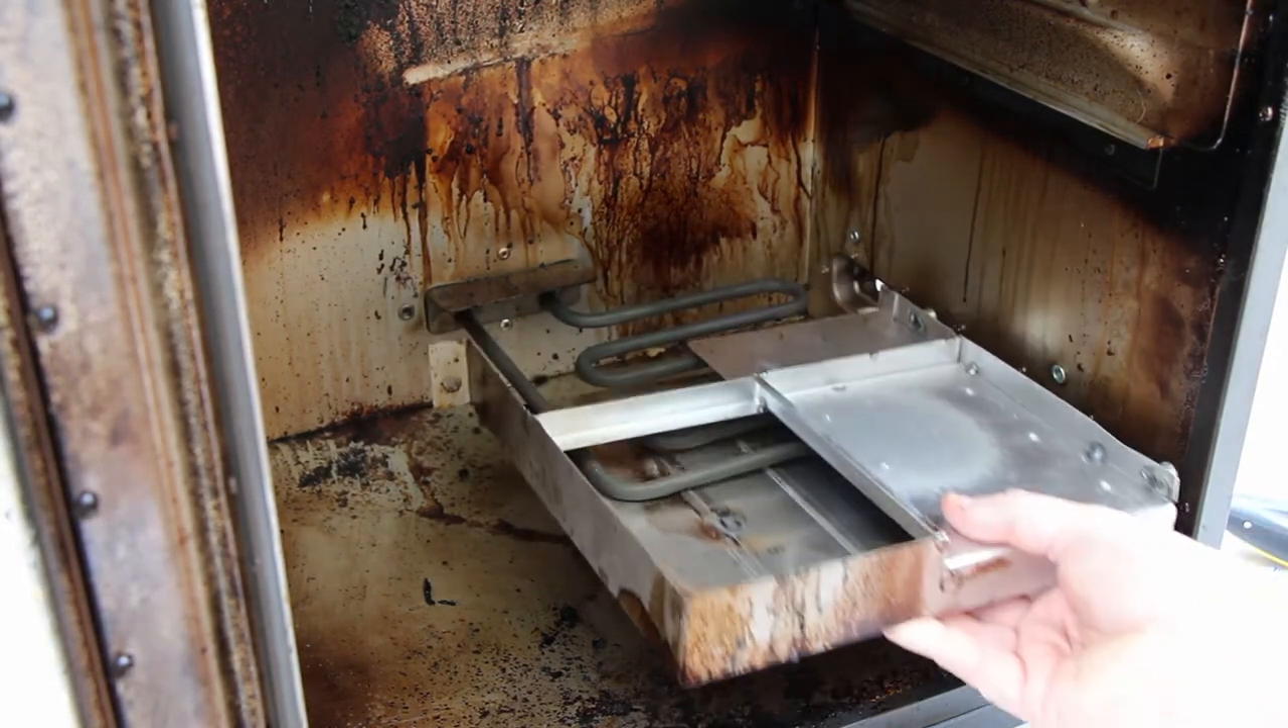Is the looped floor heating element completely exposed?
No.